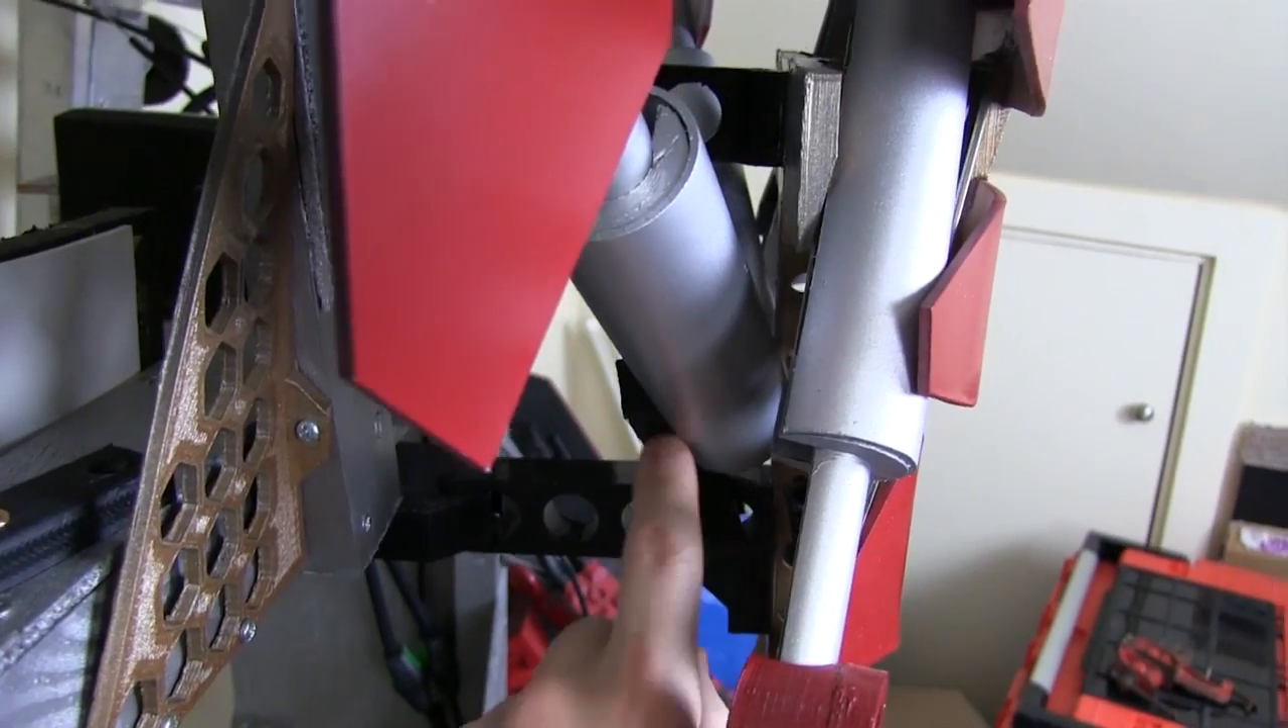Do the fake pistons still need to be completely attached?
No.